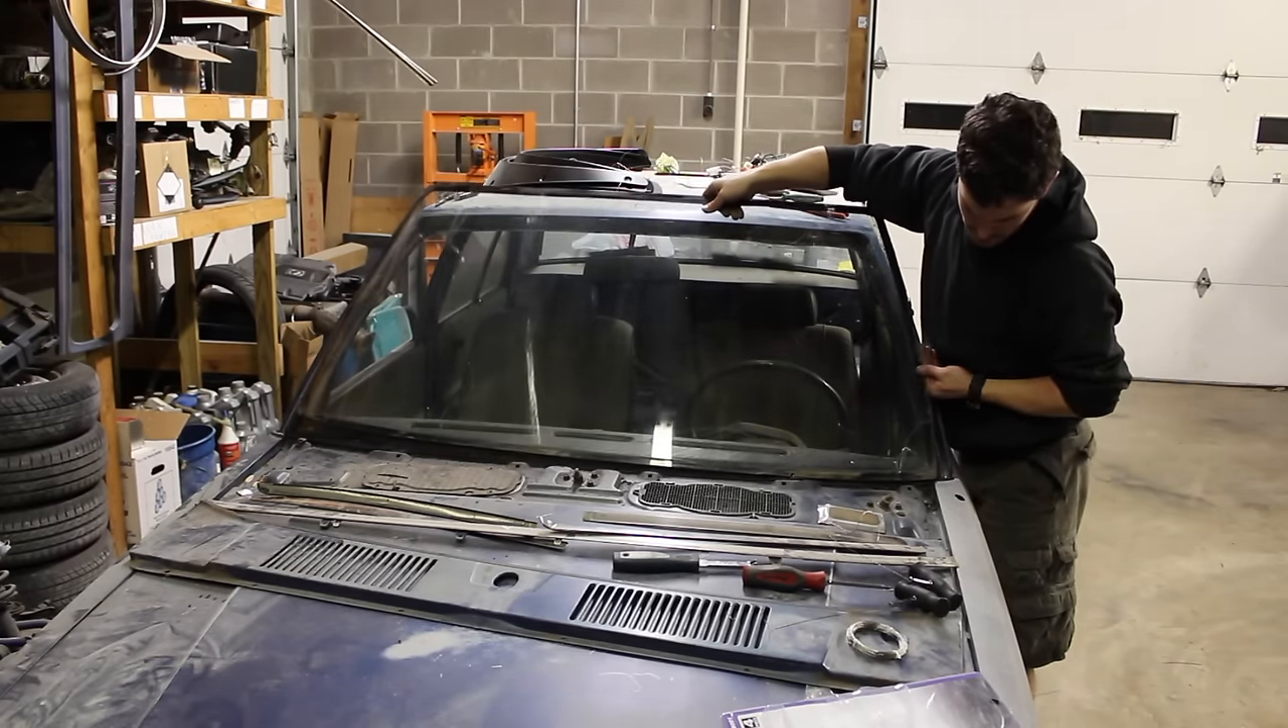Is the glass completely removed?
No.